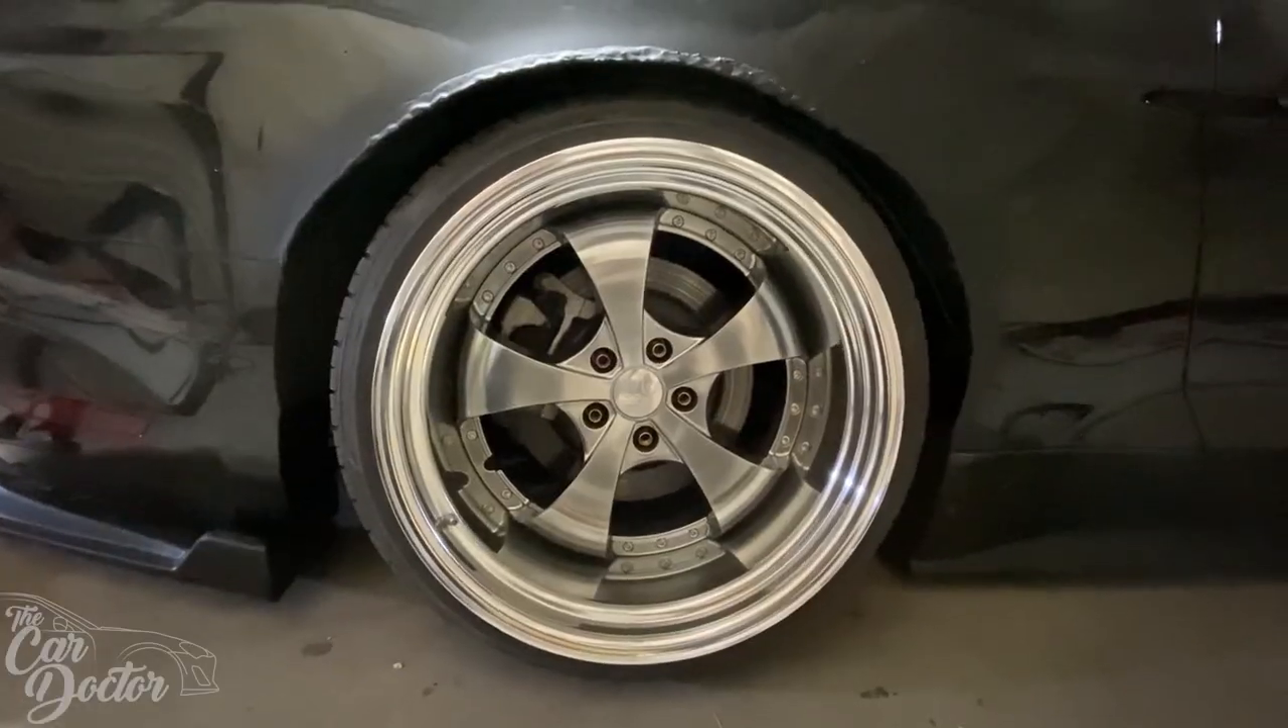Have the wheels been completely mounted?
Yes.